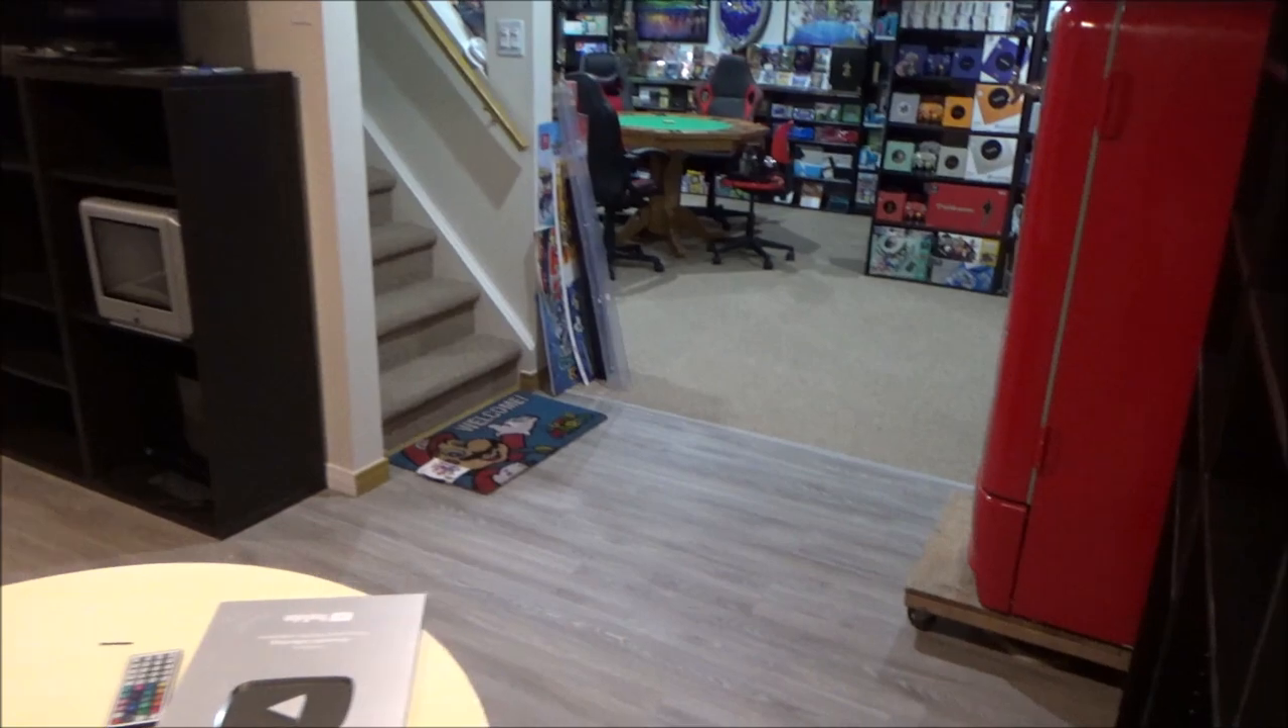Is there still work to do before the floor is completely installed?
No.